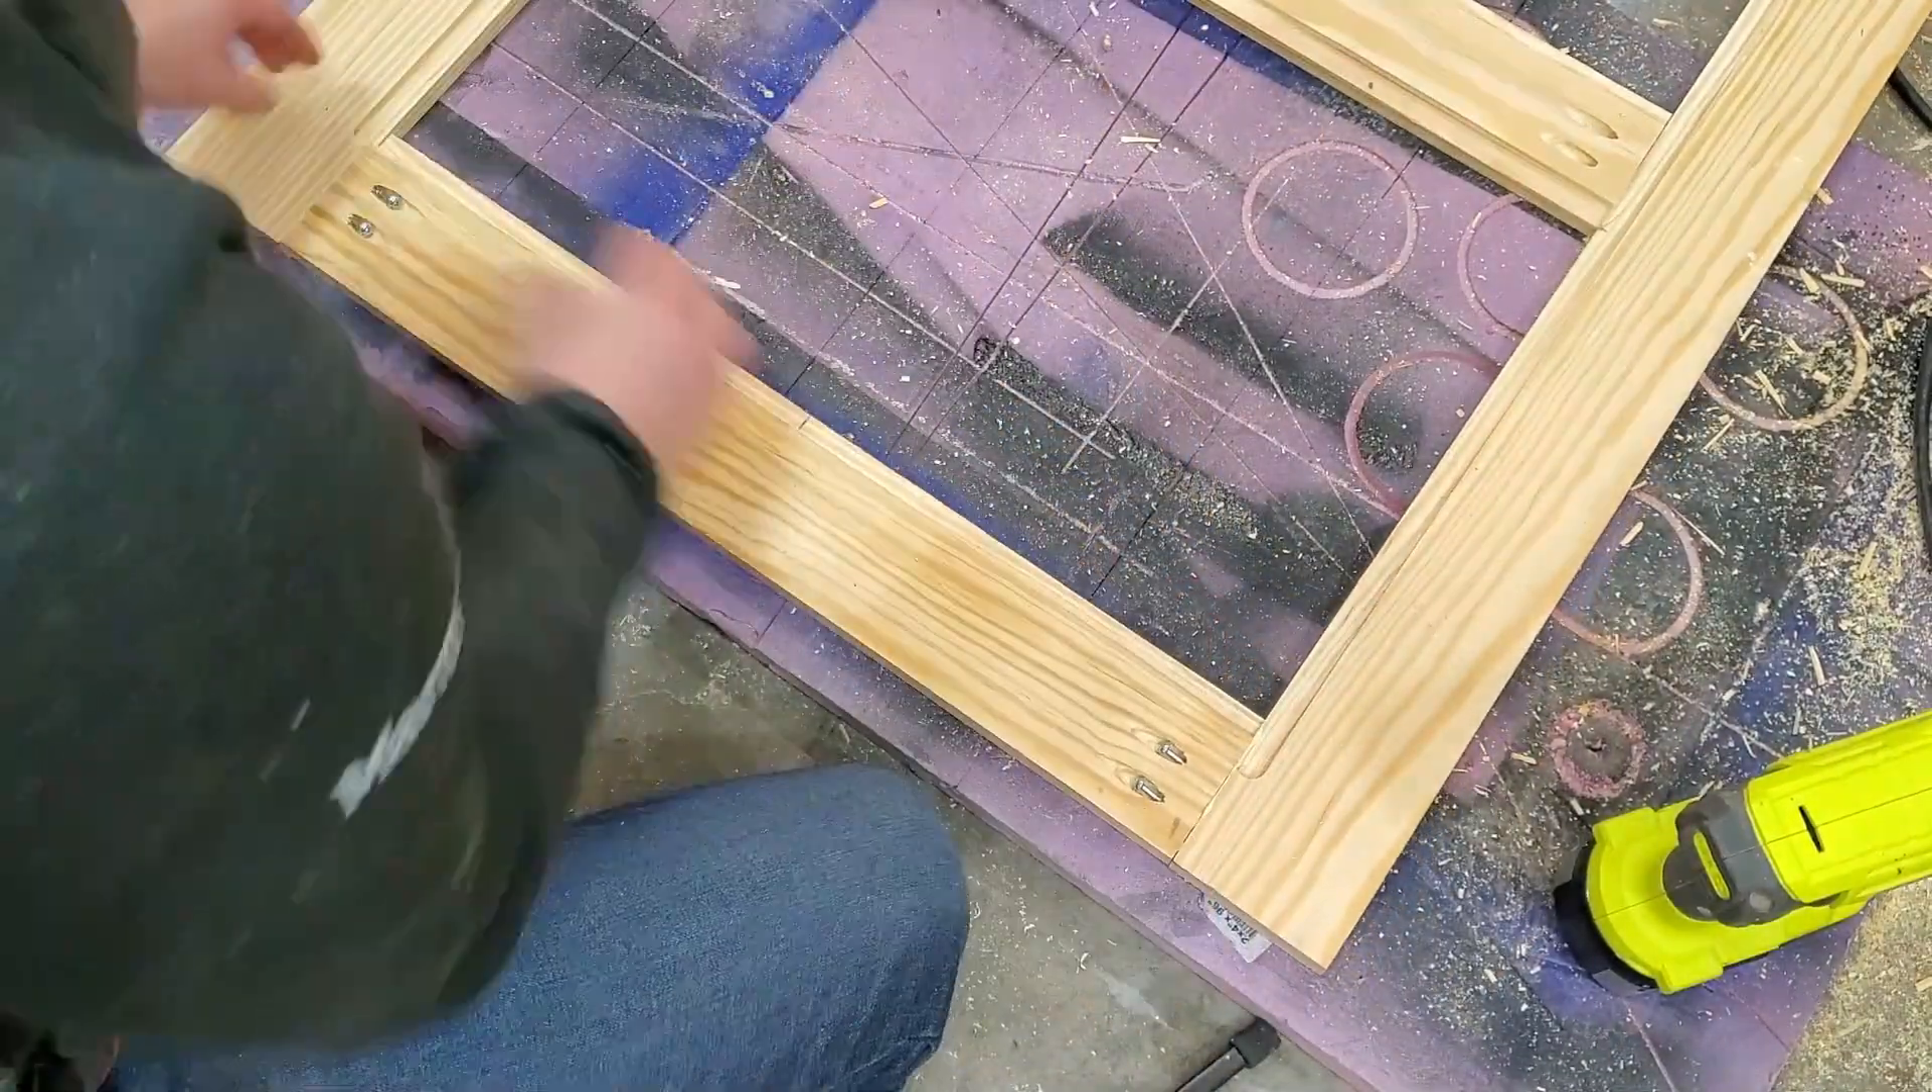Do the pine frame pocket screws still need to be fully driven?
Yes.